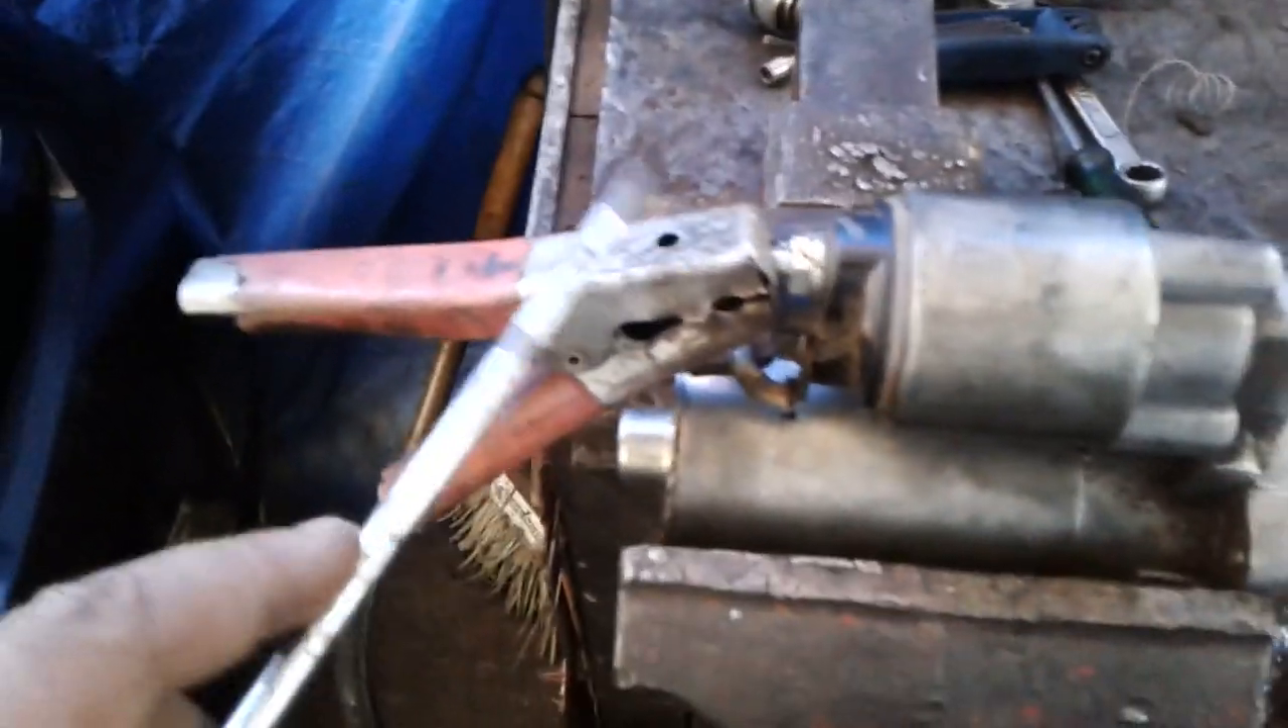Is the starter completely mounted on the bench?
Yes.